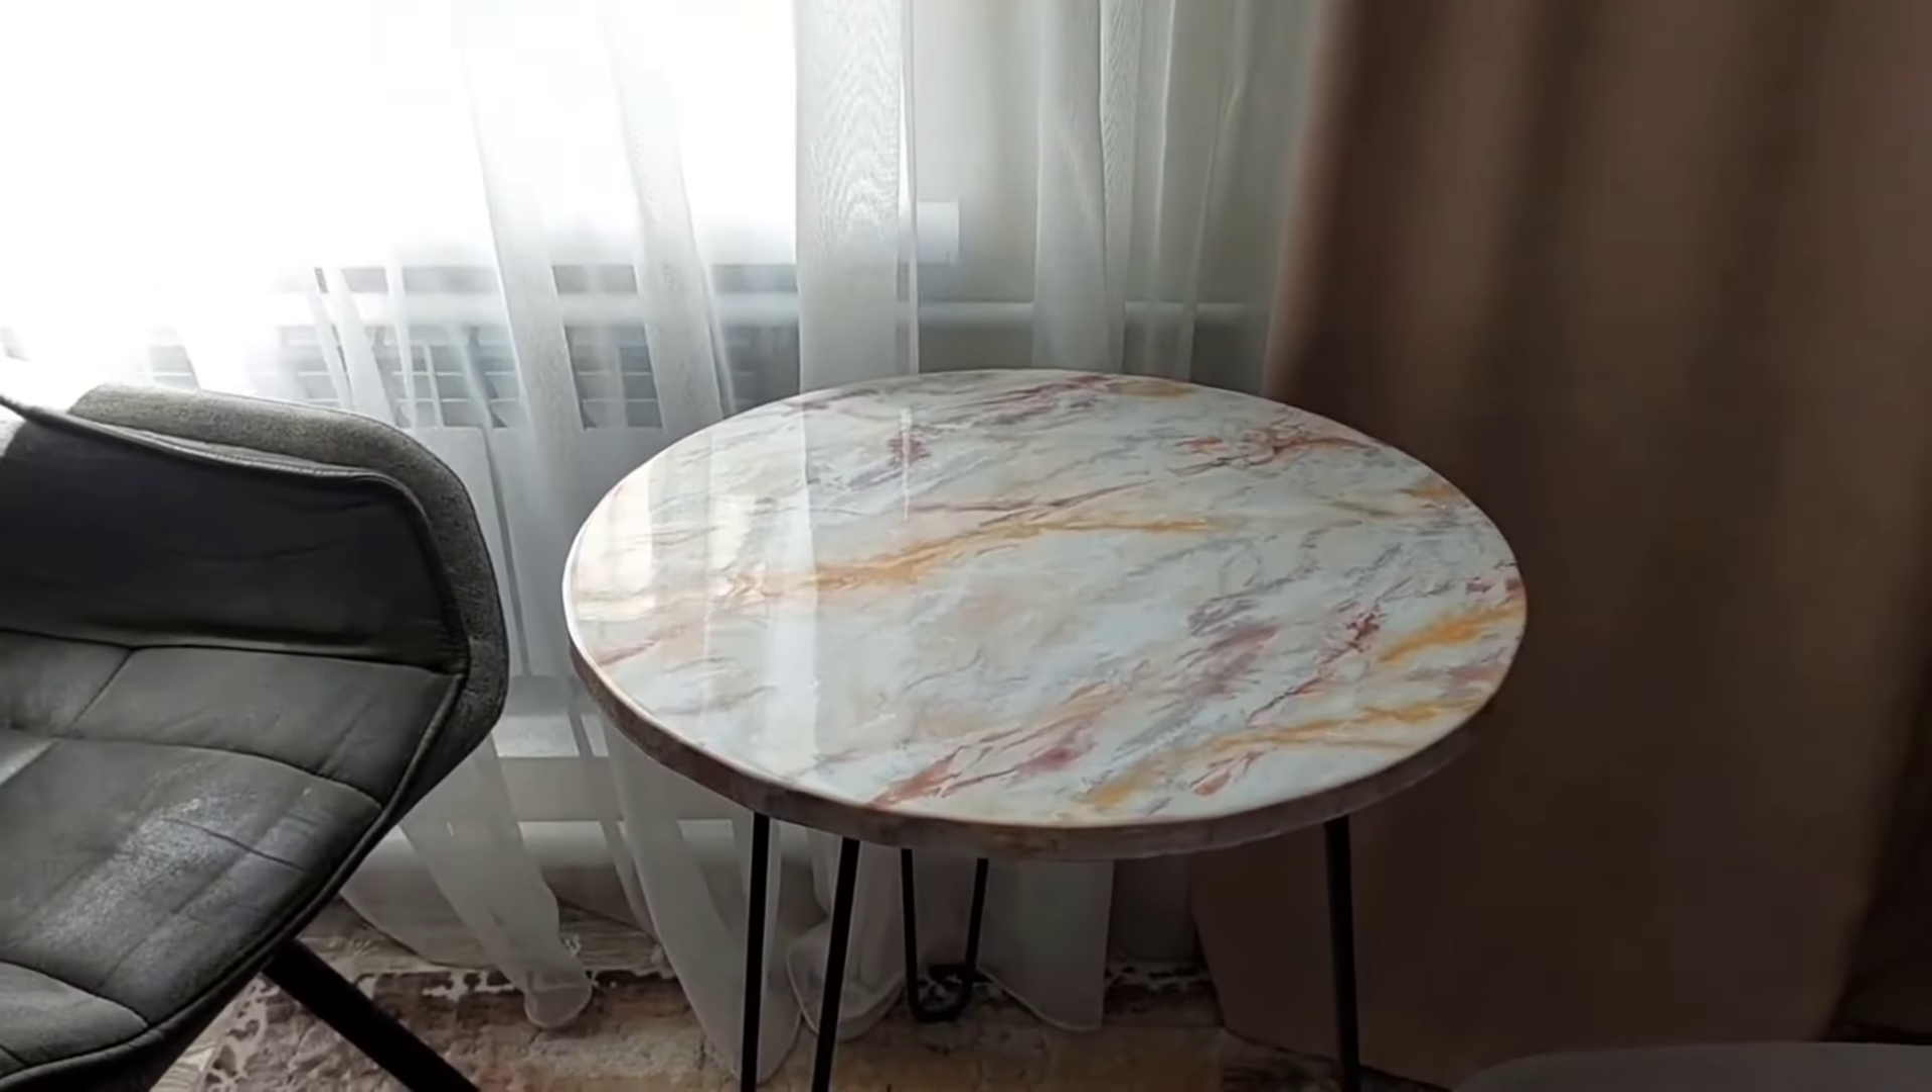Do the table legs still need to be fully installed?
No.